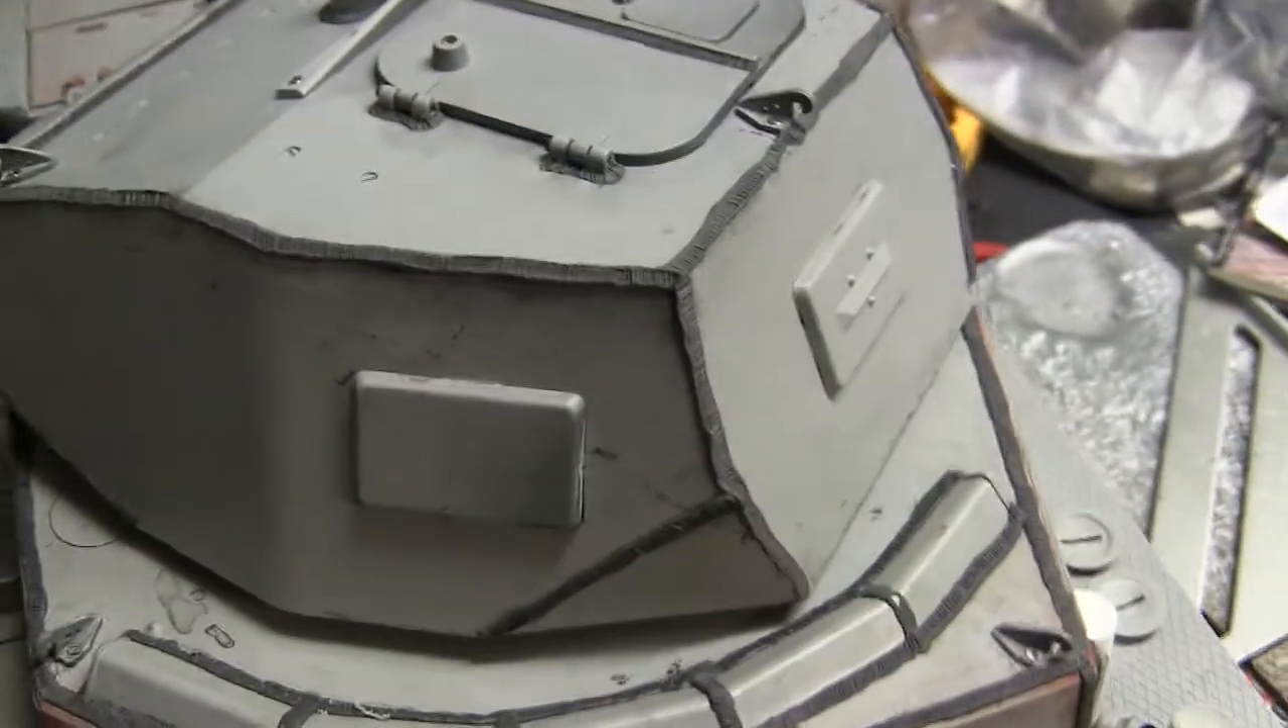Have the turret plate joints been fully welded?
Yes.